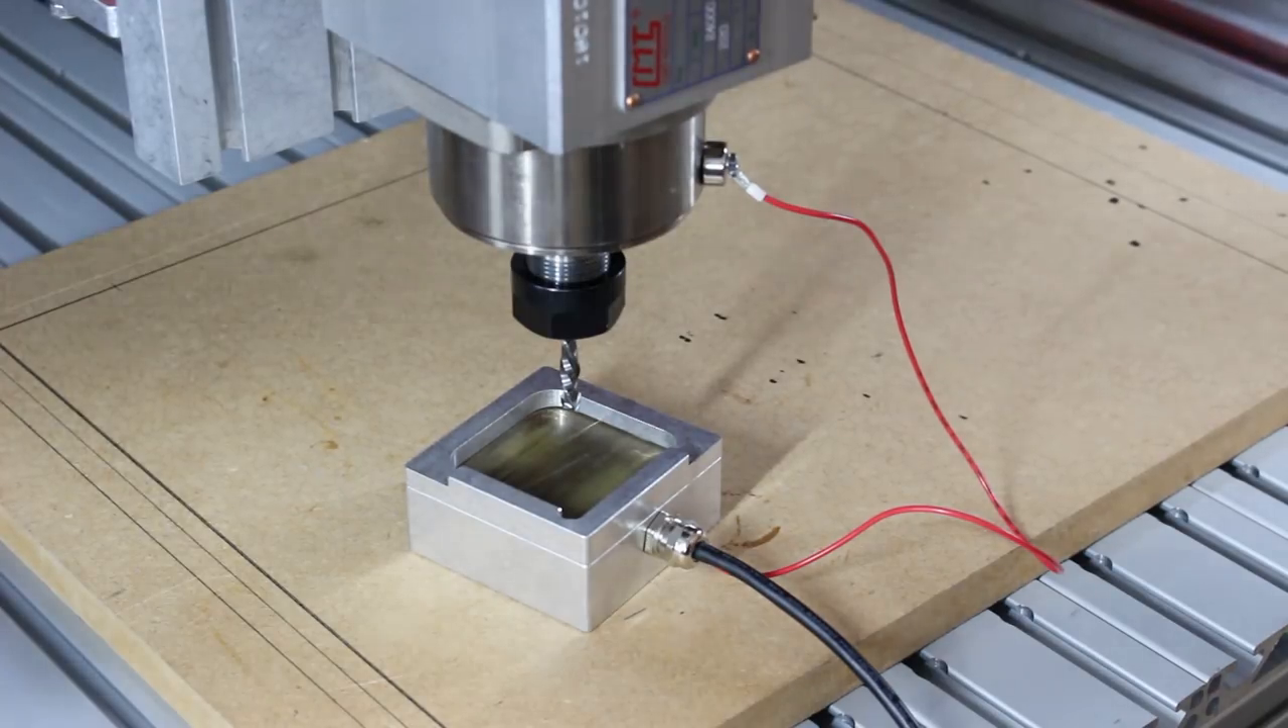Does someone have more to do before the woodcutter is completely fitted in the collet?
No.